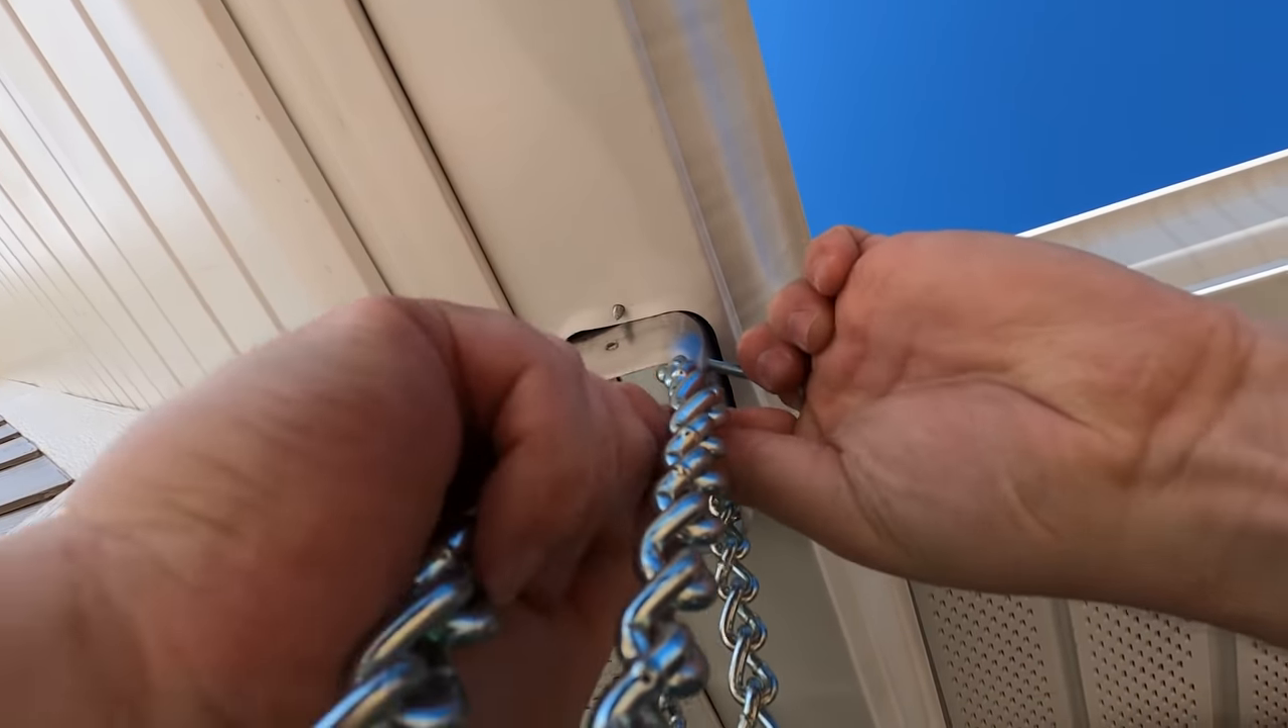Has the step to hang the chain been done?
No.